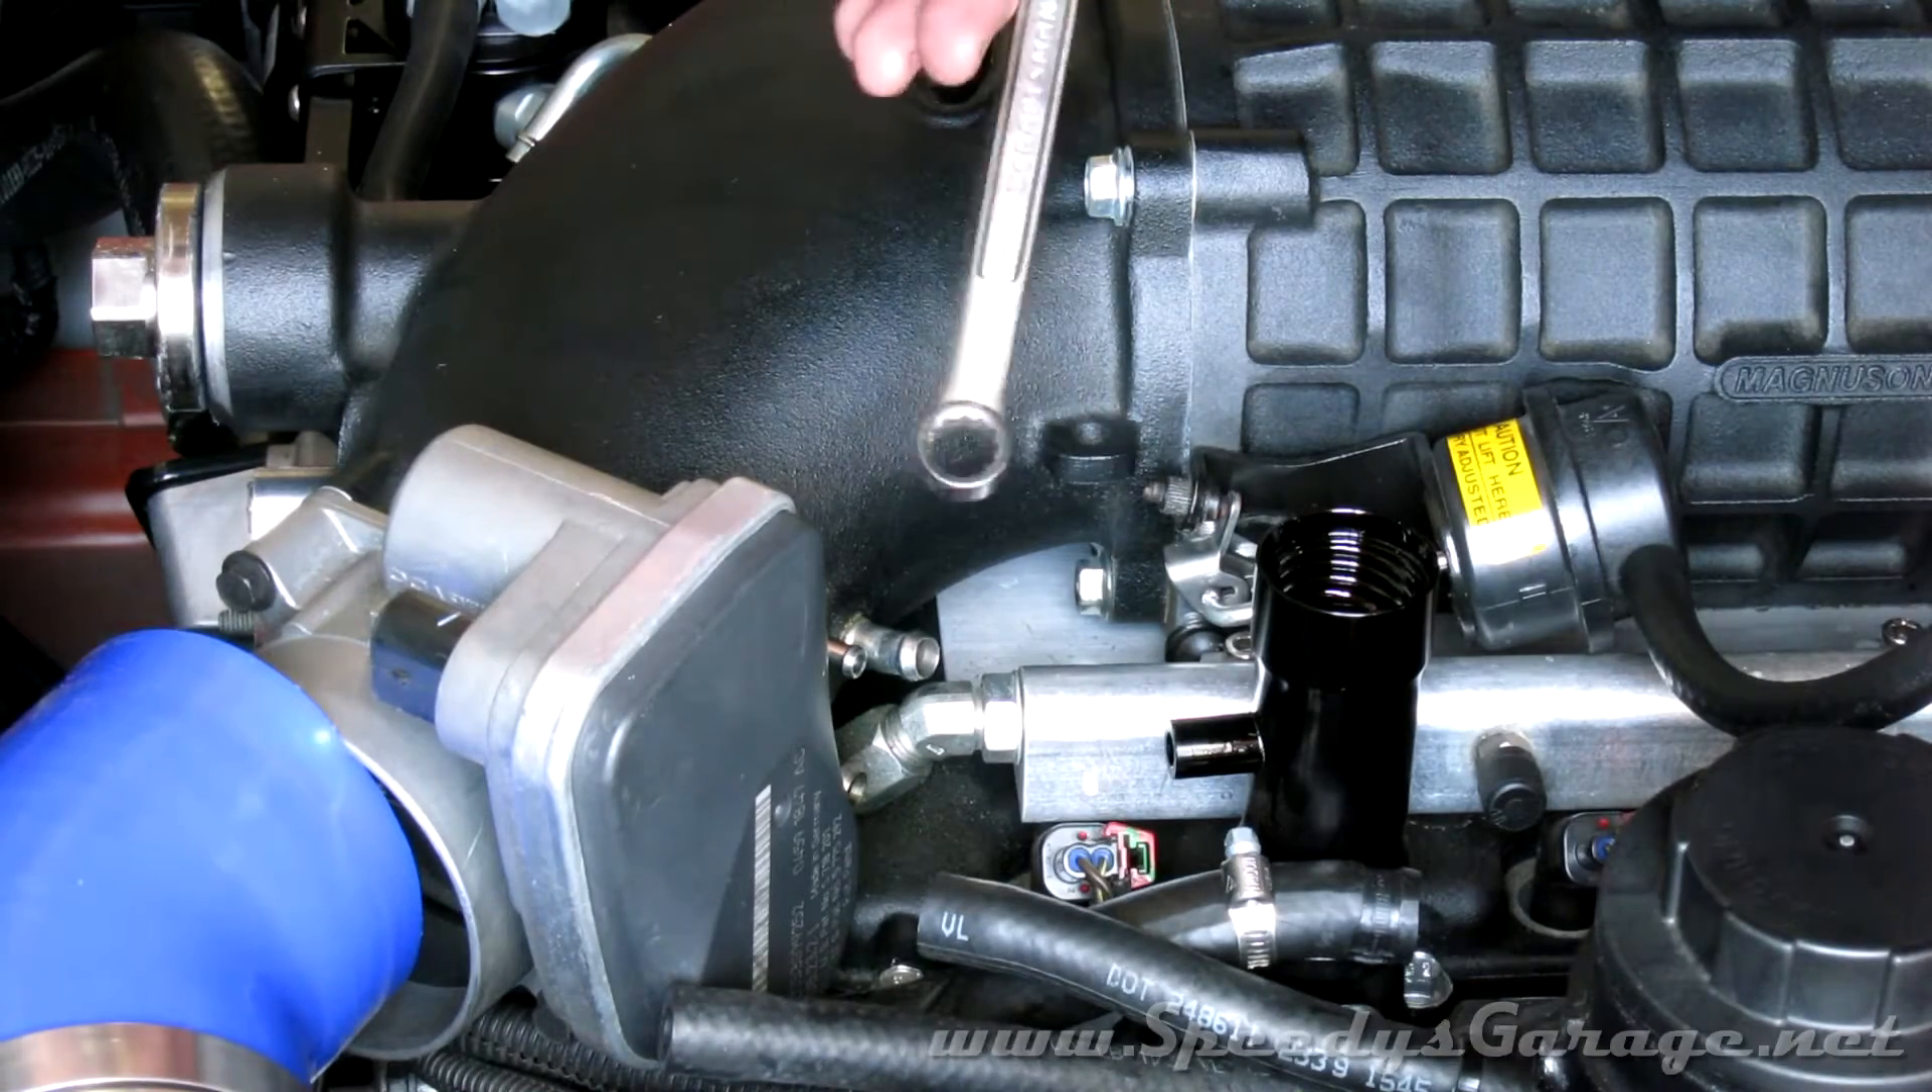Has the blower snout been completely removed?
No.